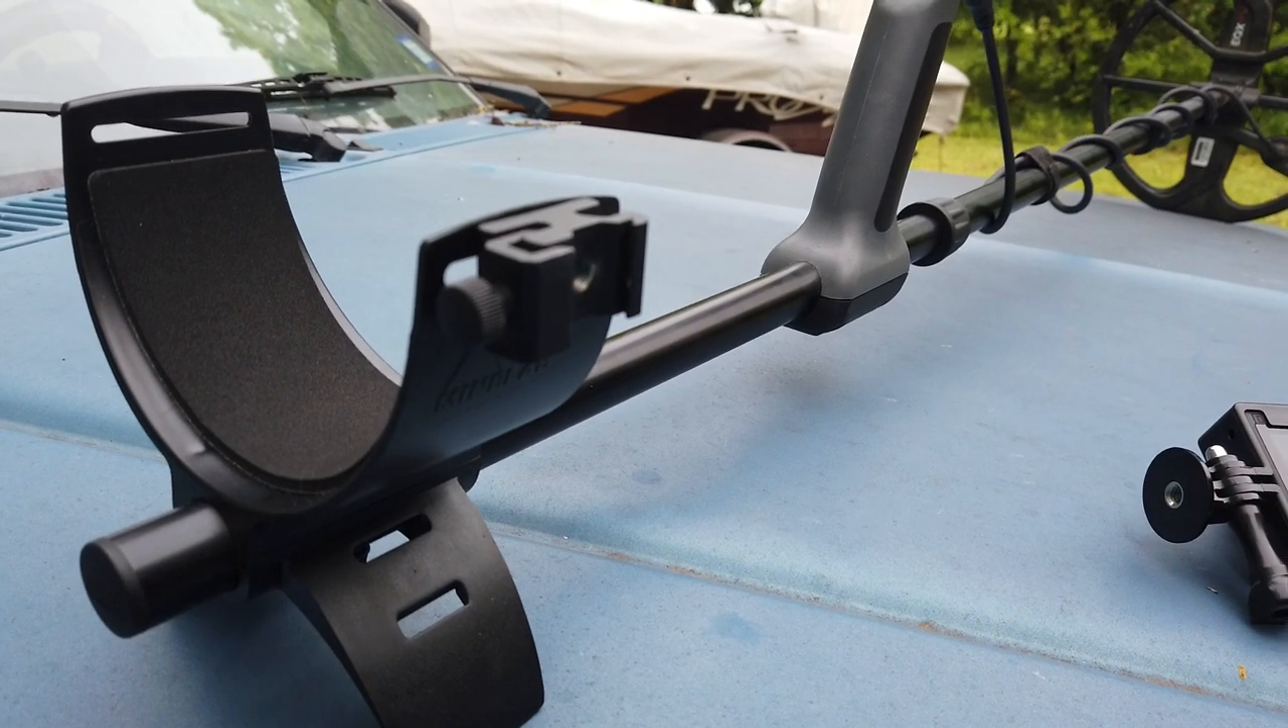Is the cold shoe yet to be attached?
No.